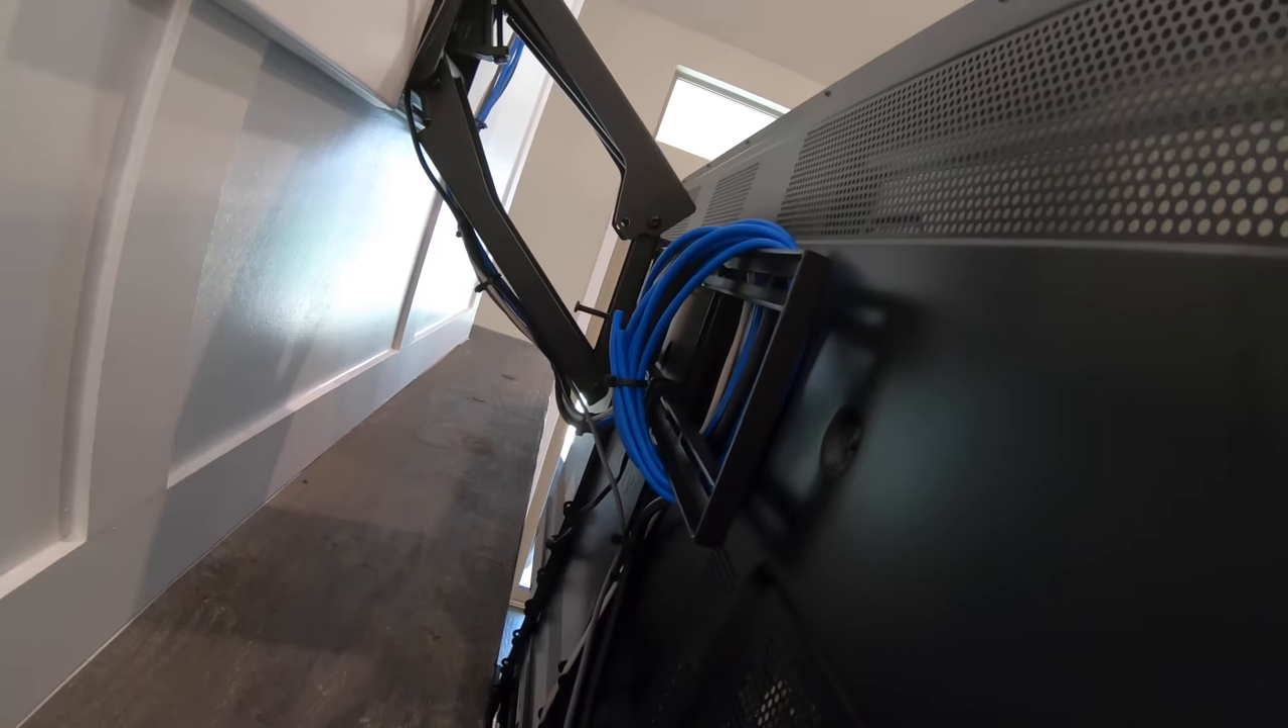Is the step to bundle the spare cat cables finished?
Yes.